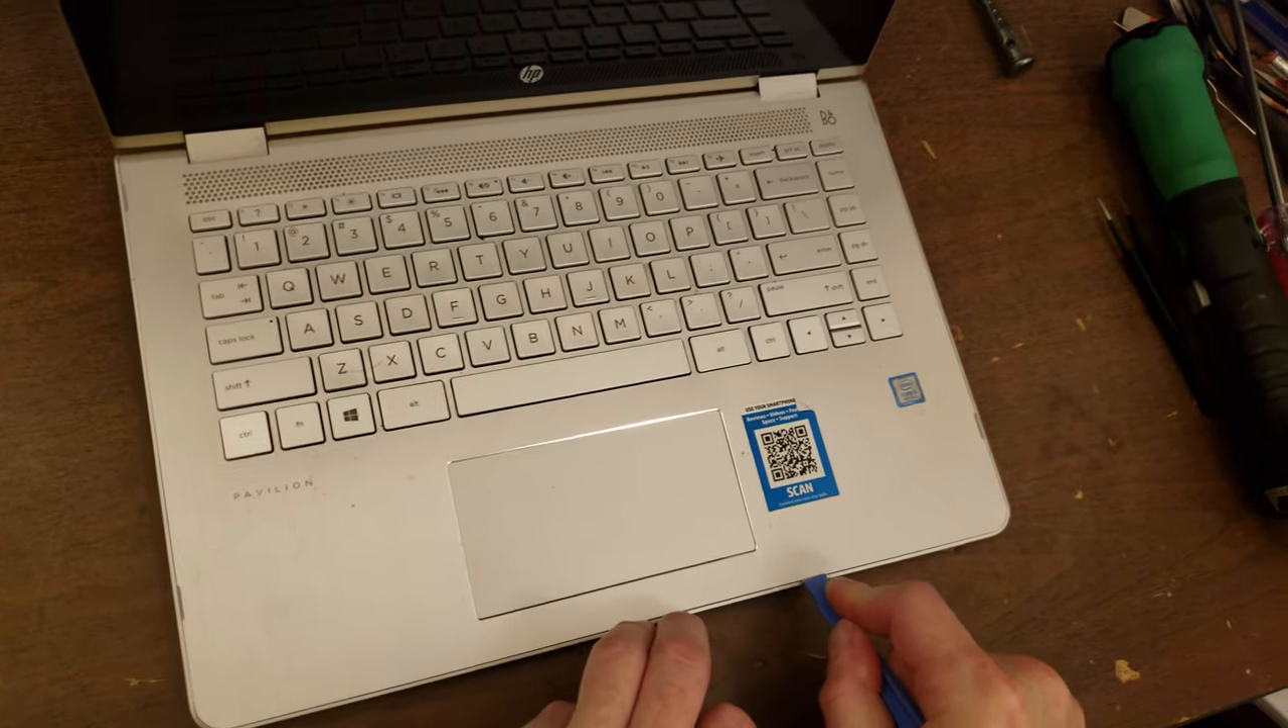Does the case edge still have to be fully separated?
Yes.